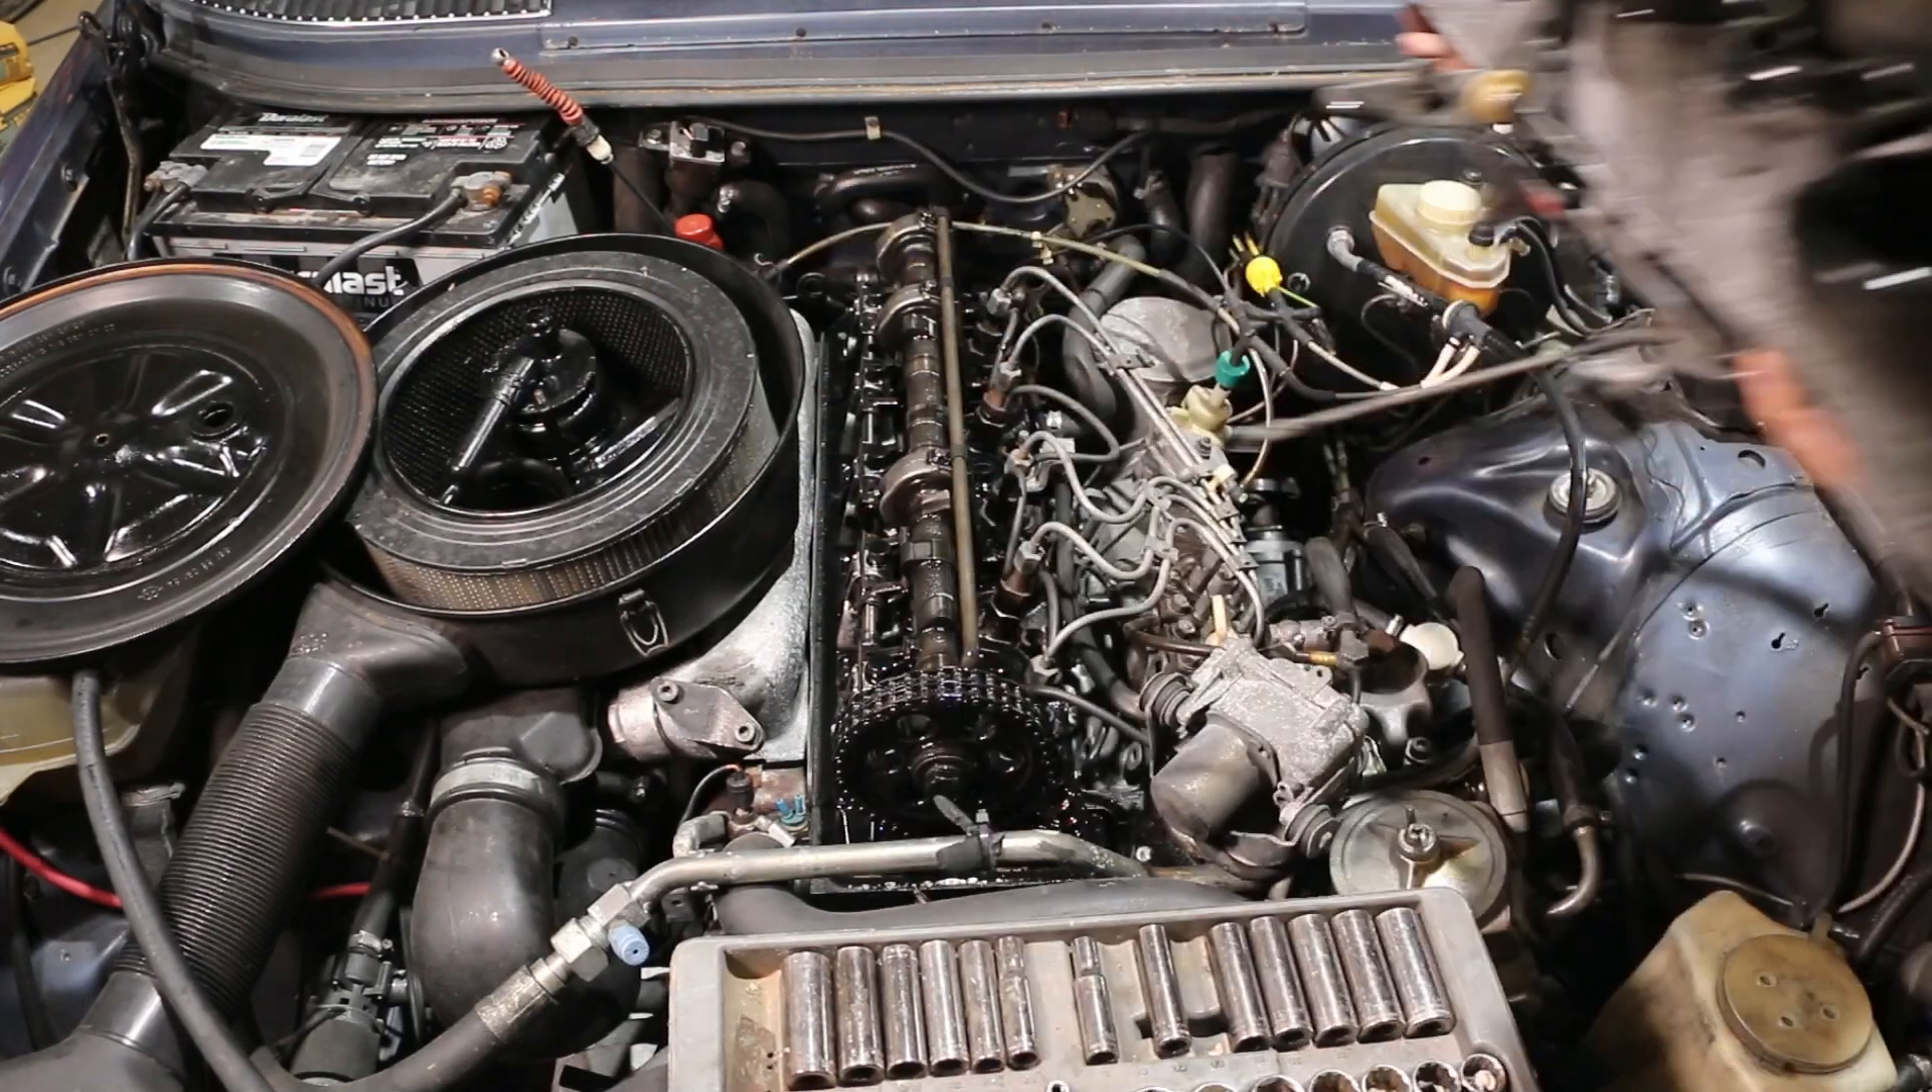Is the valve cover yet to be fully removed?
No.